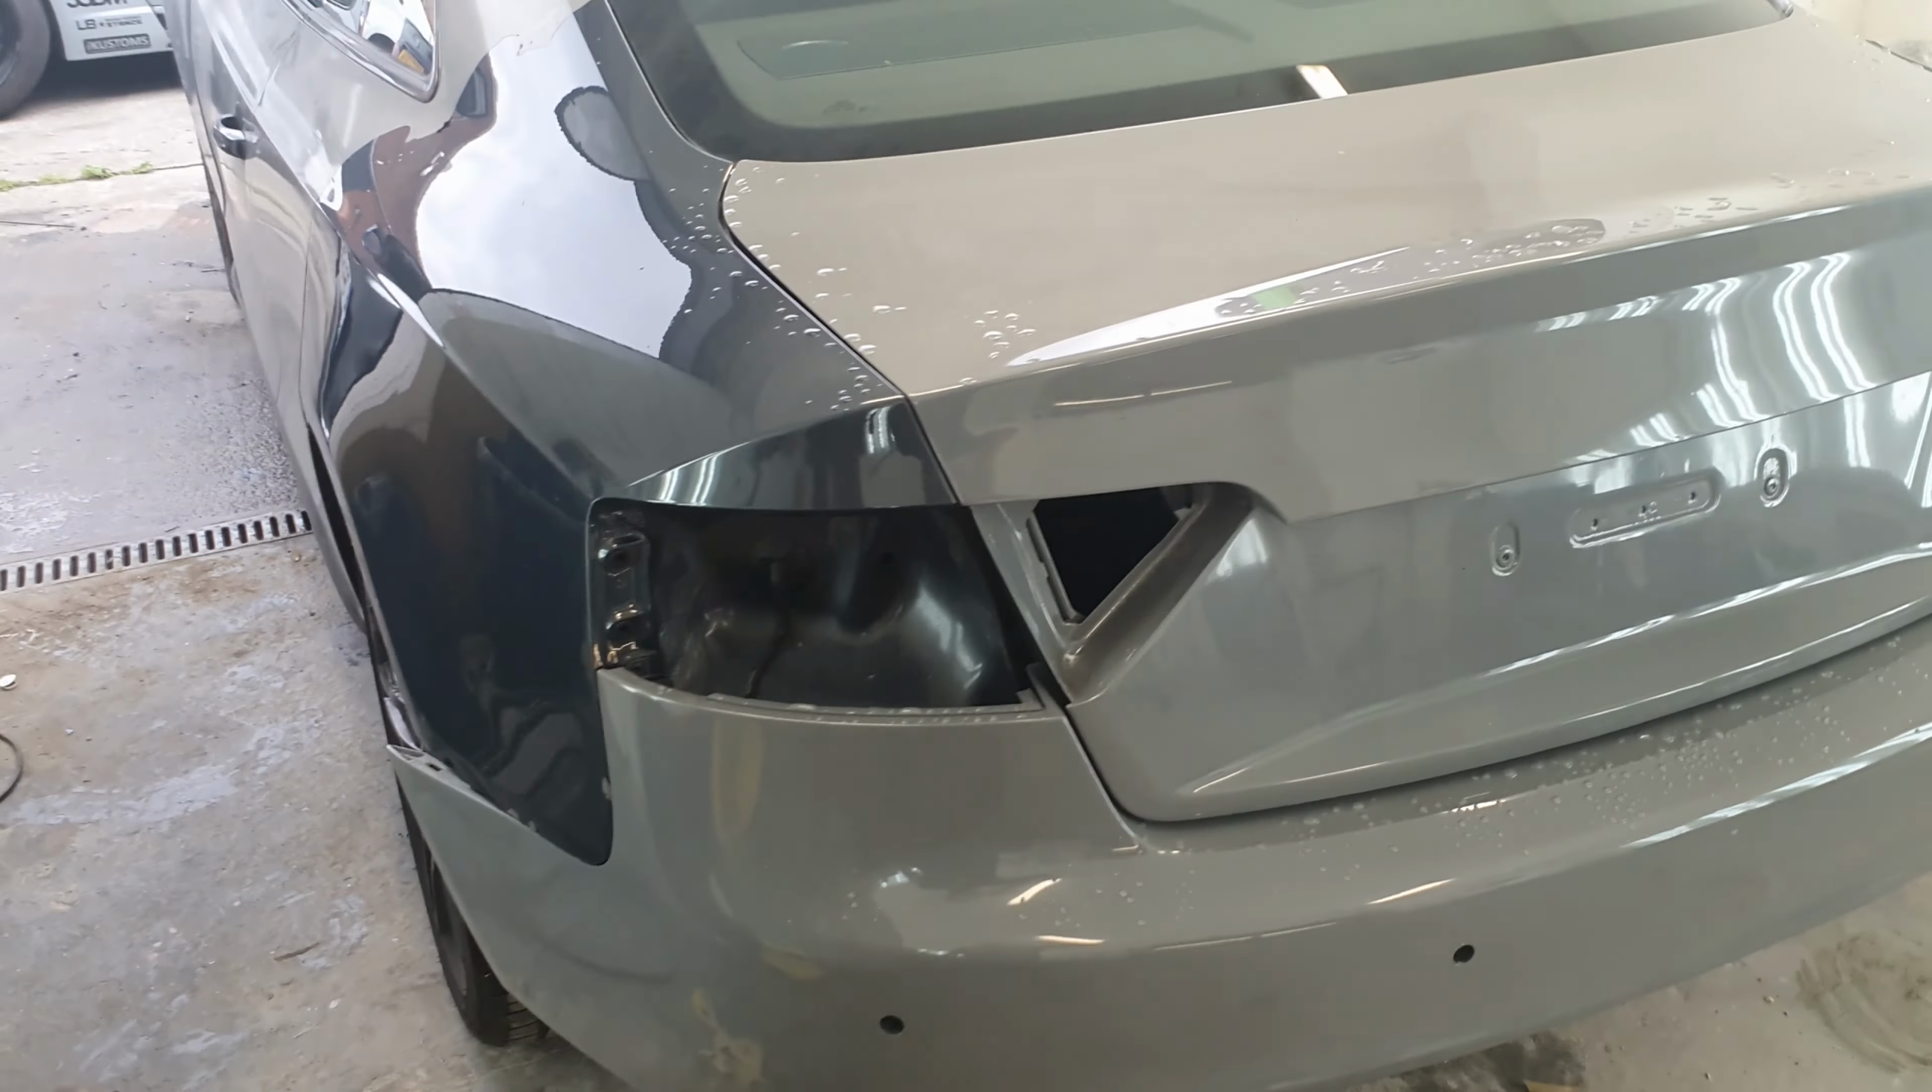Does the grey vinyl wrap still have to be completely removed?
Yes.